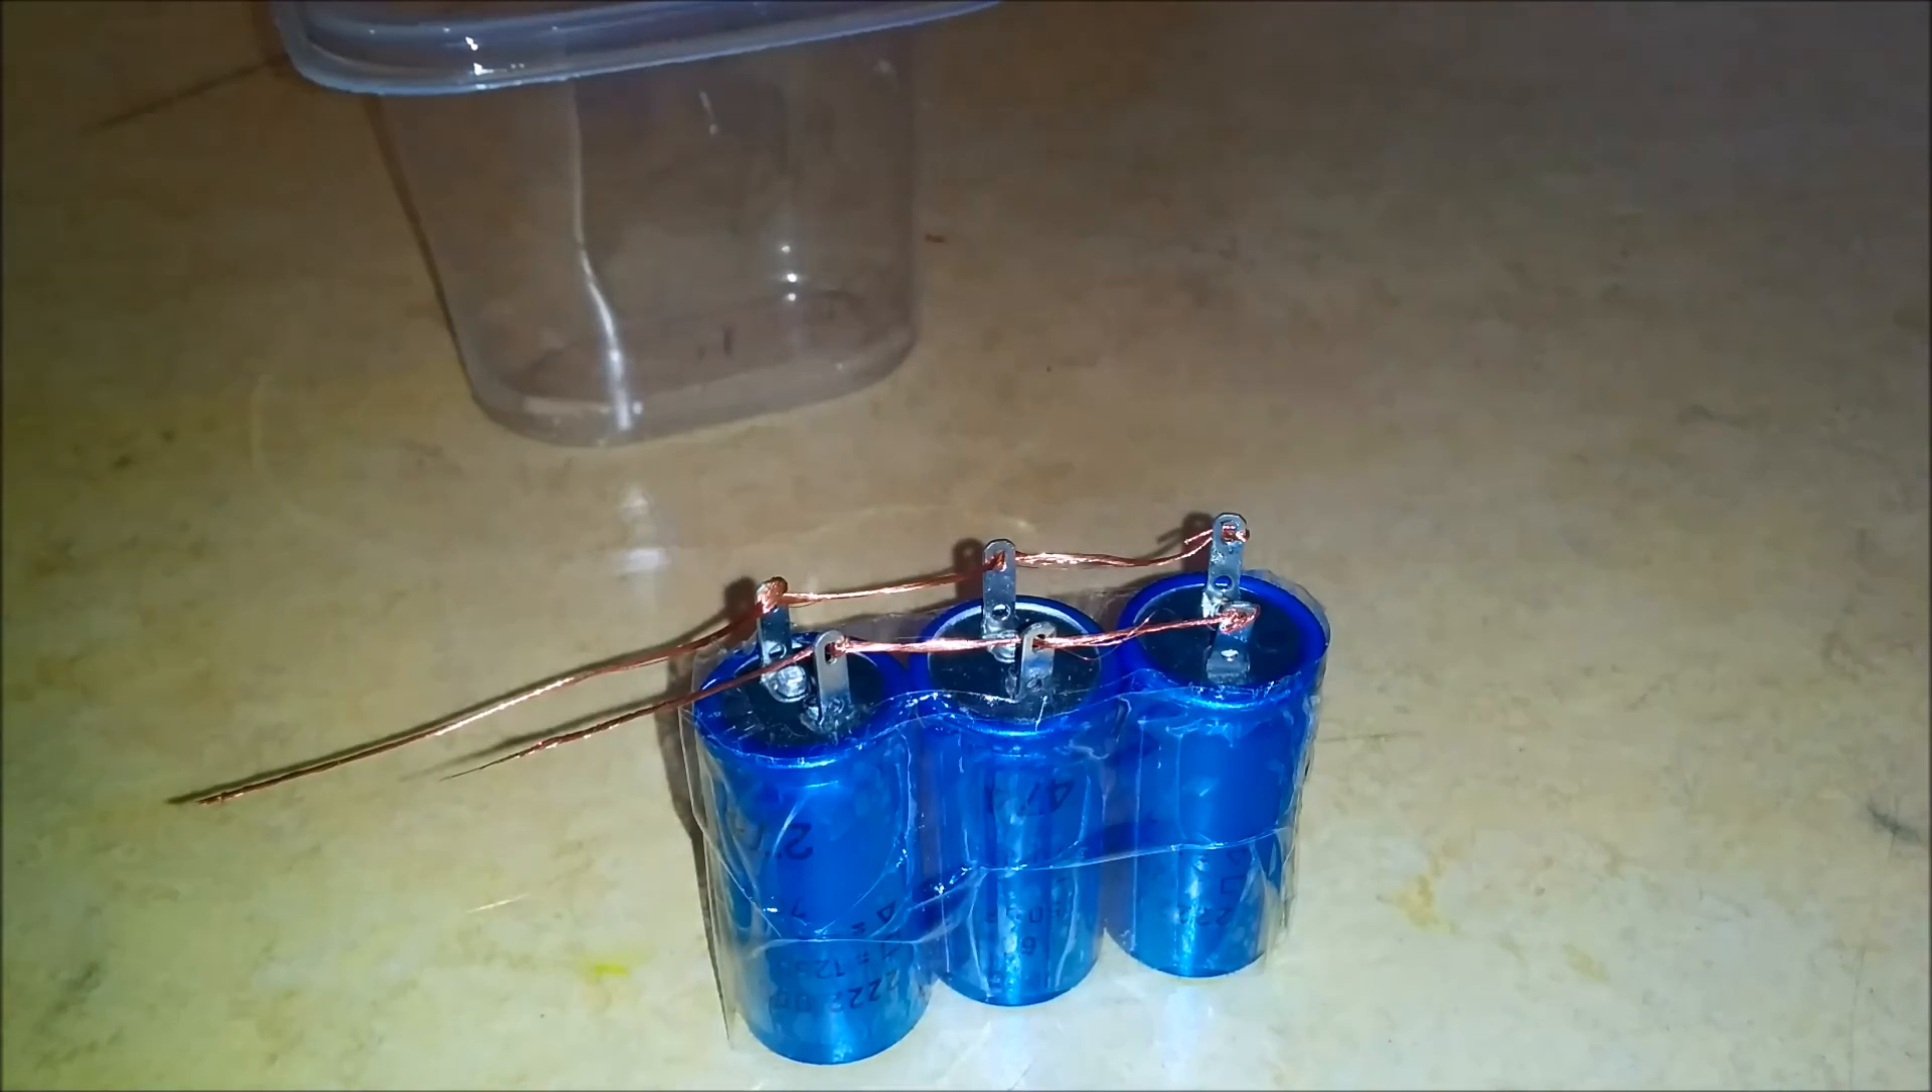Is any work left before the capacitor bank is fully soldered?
Yes.